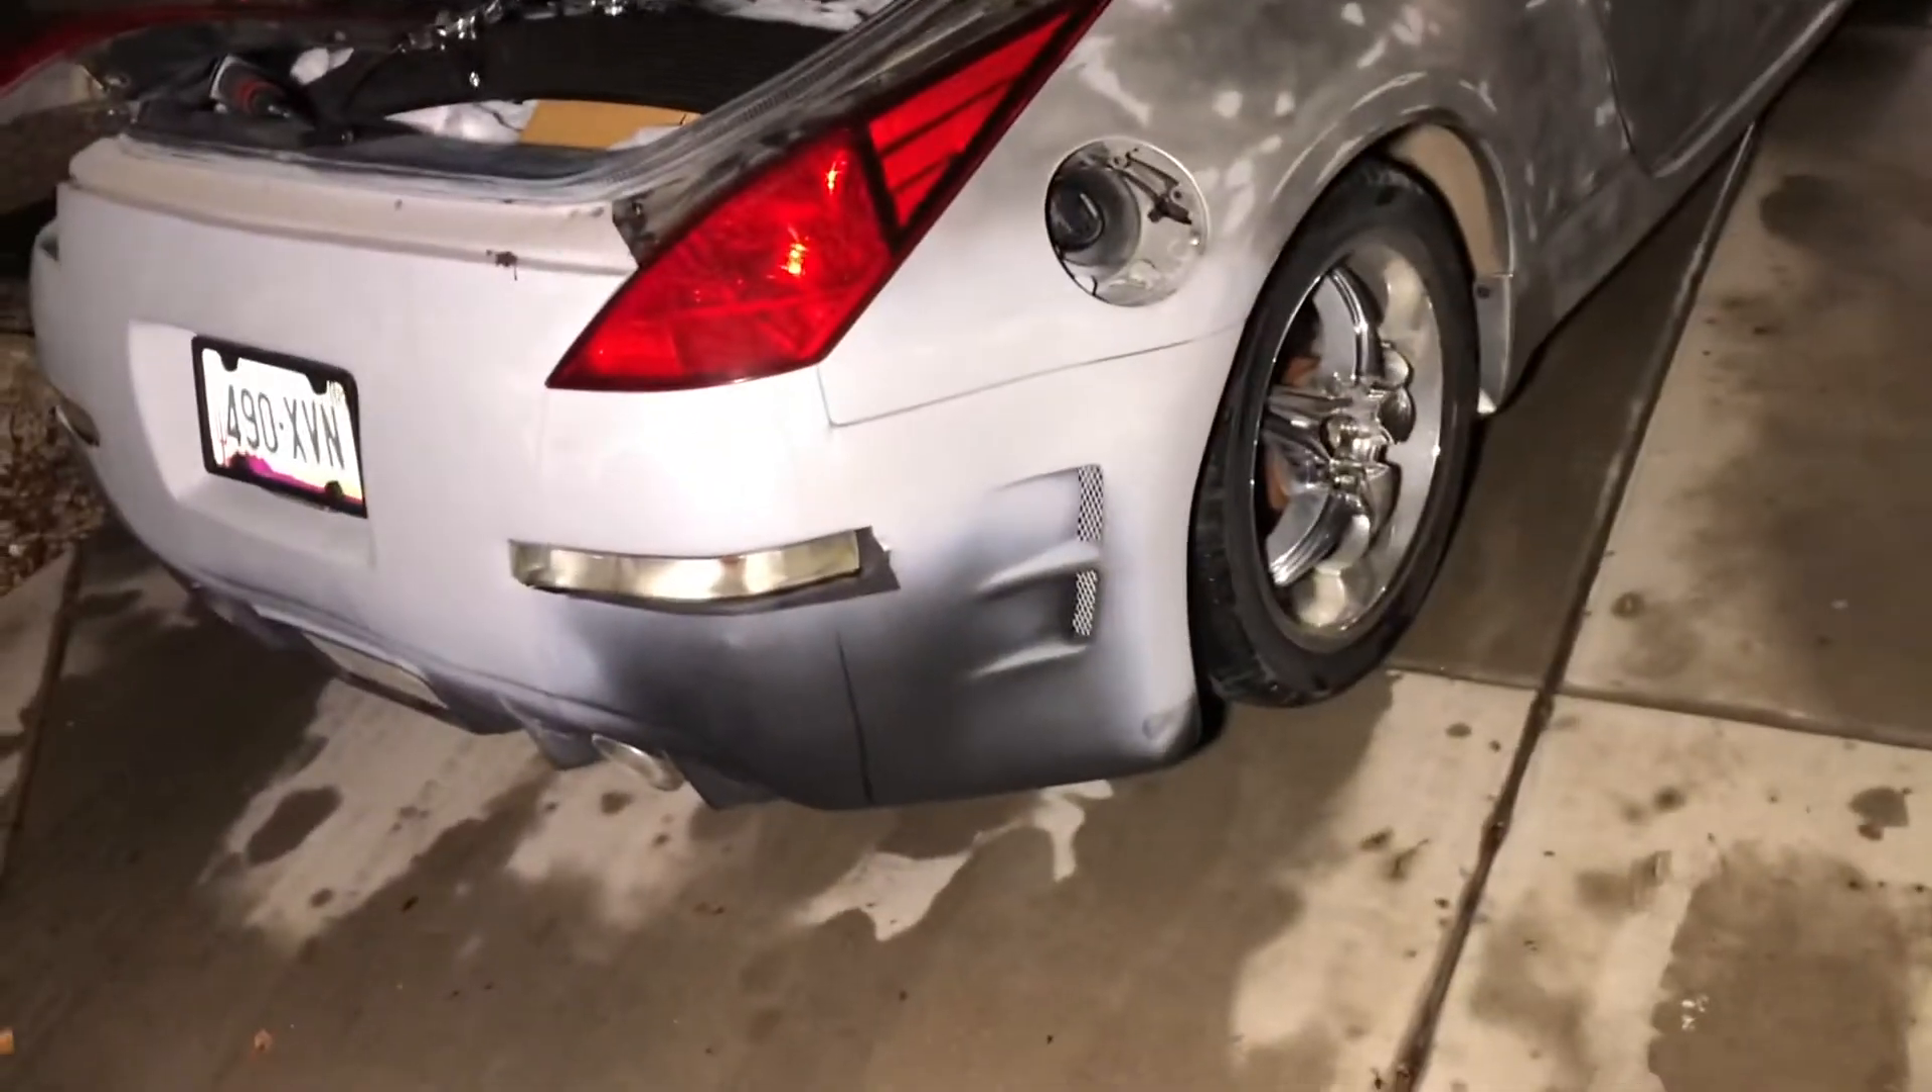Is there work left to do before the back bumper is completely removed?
Yes.